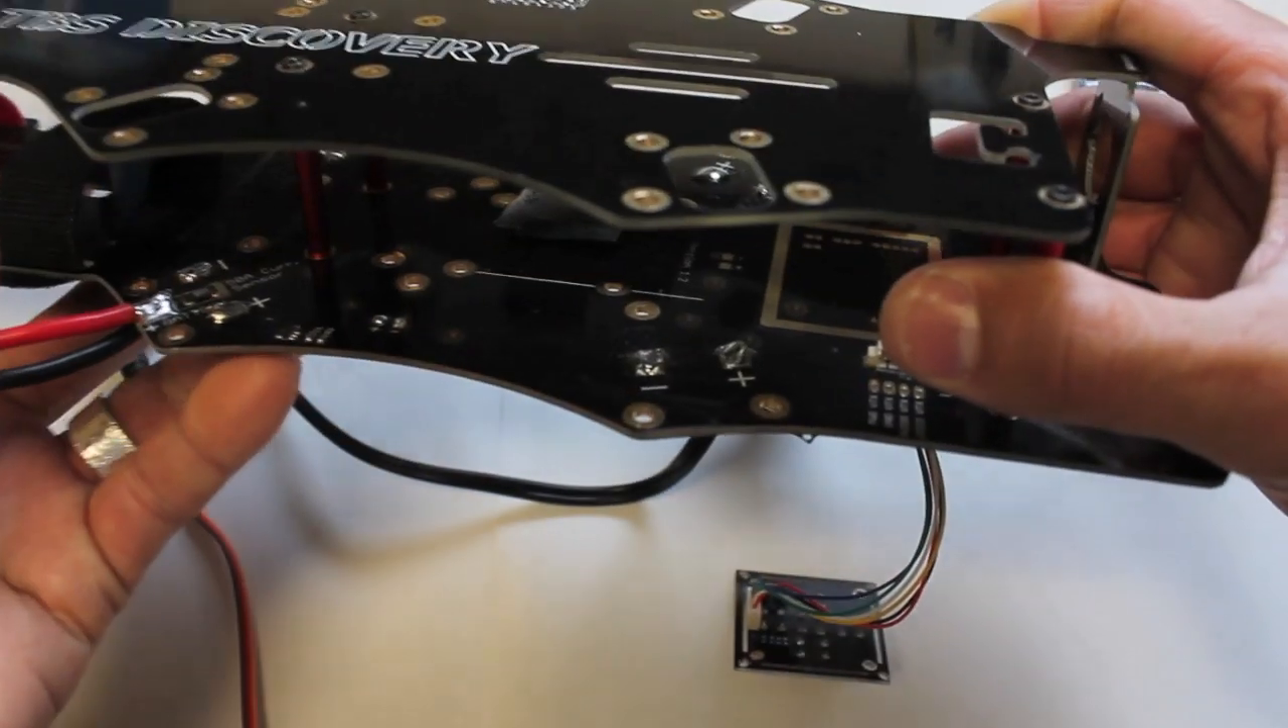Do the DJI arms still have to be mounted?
Yes.